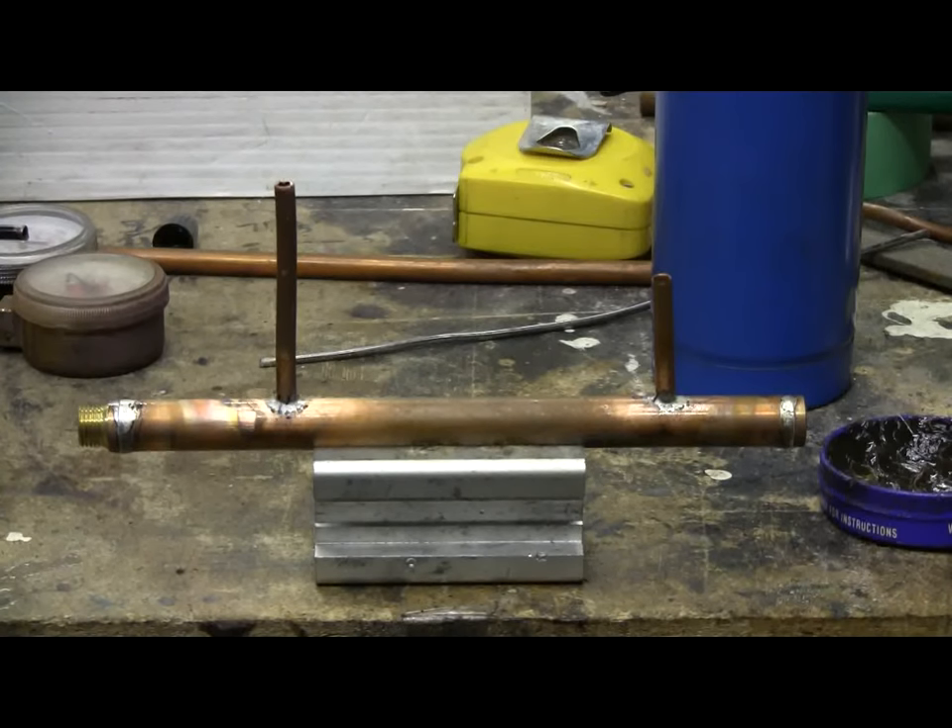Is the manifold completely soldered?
Yes.